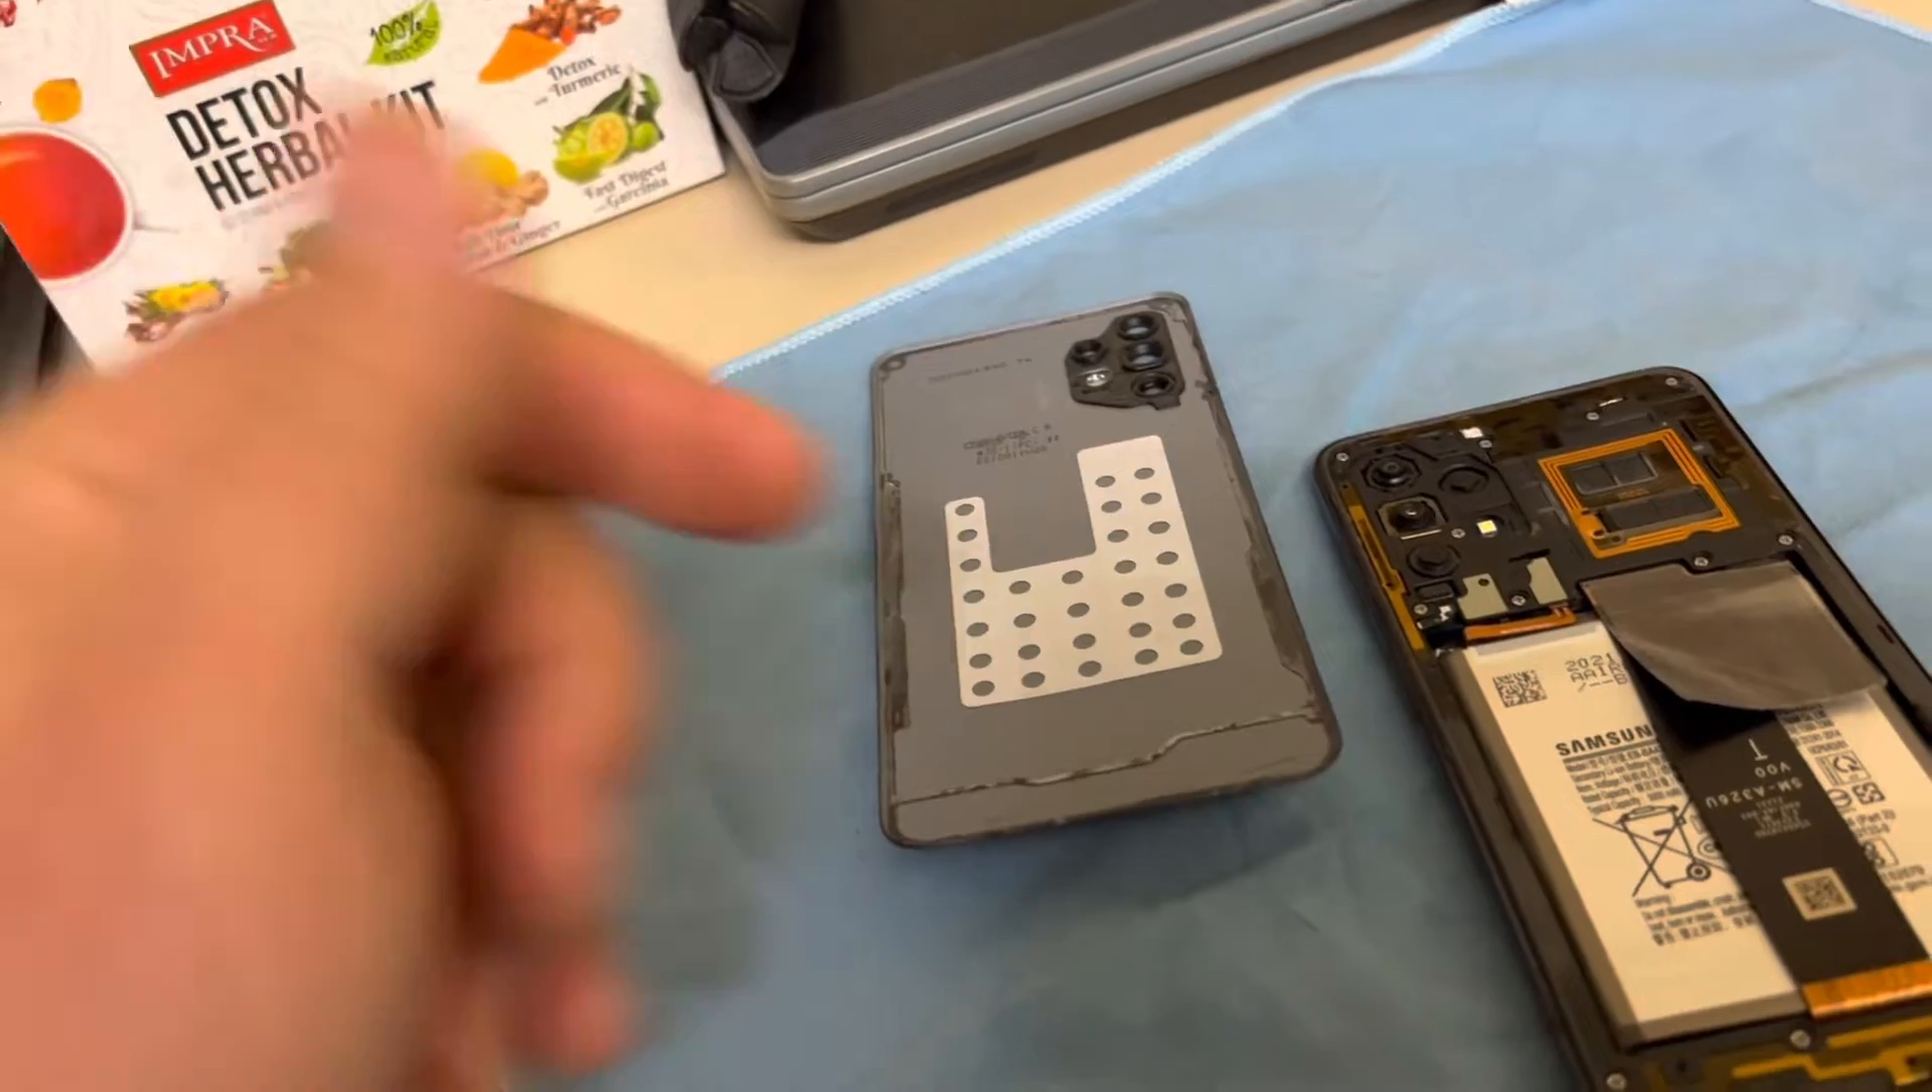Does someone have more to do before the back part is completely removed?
No.